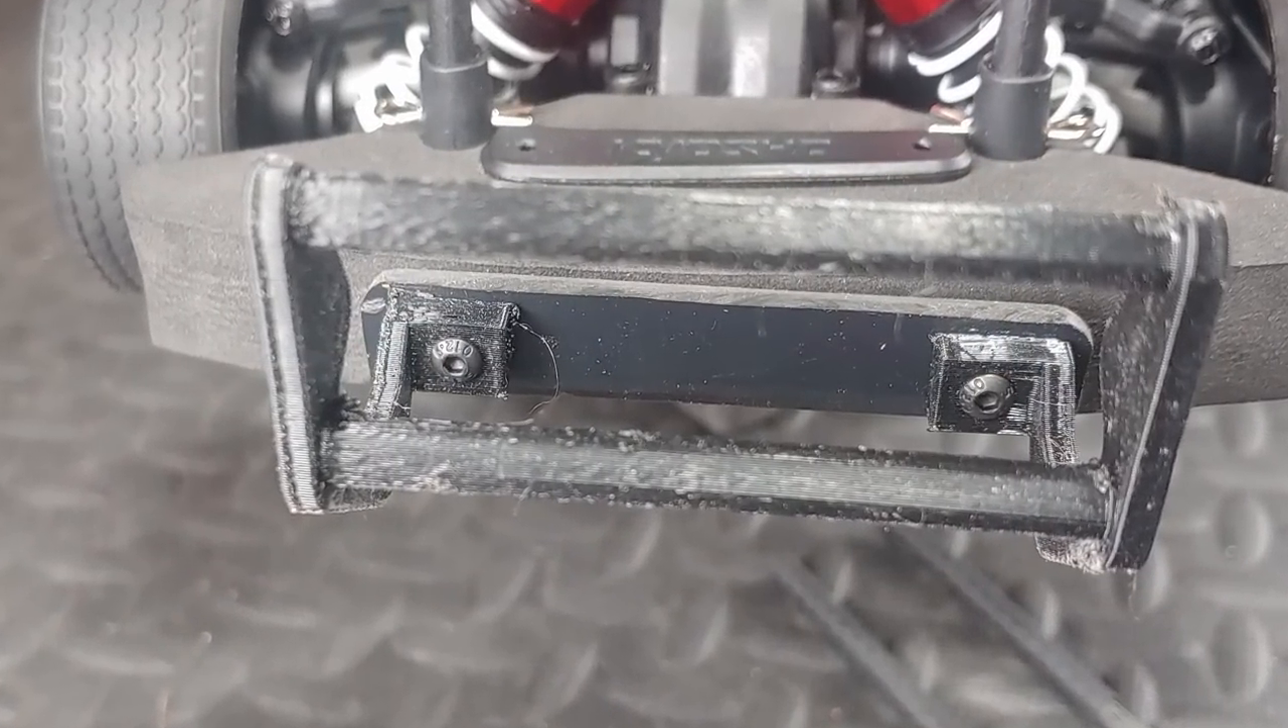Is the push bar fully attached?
Yes.